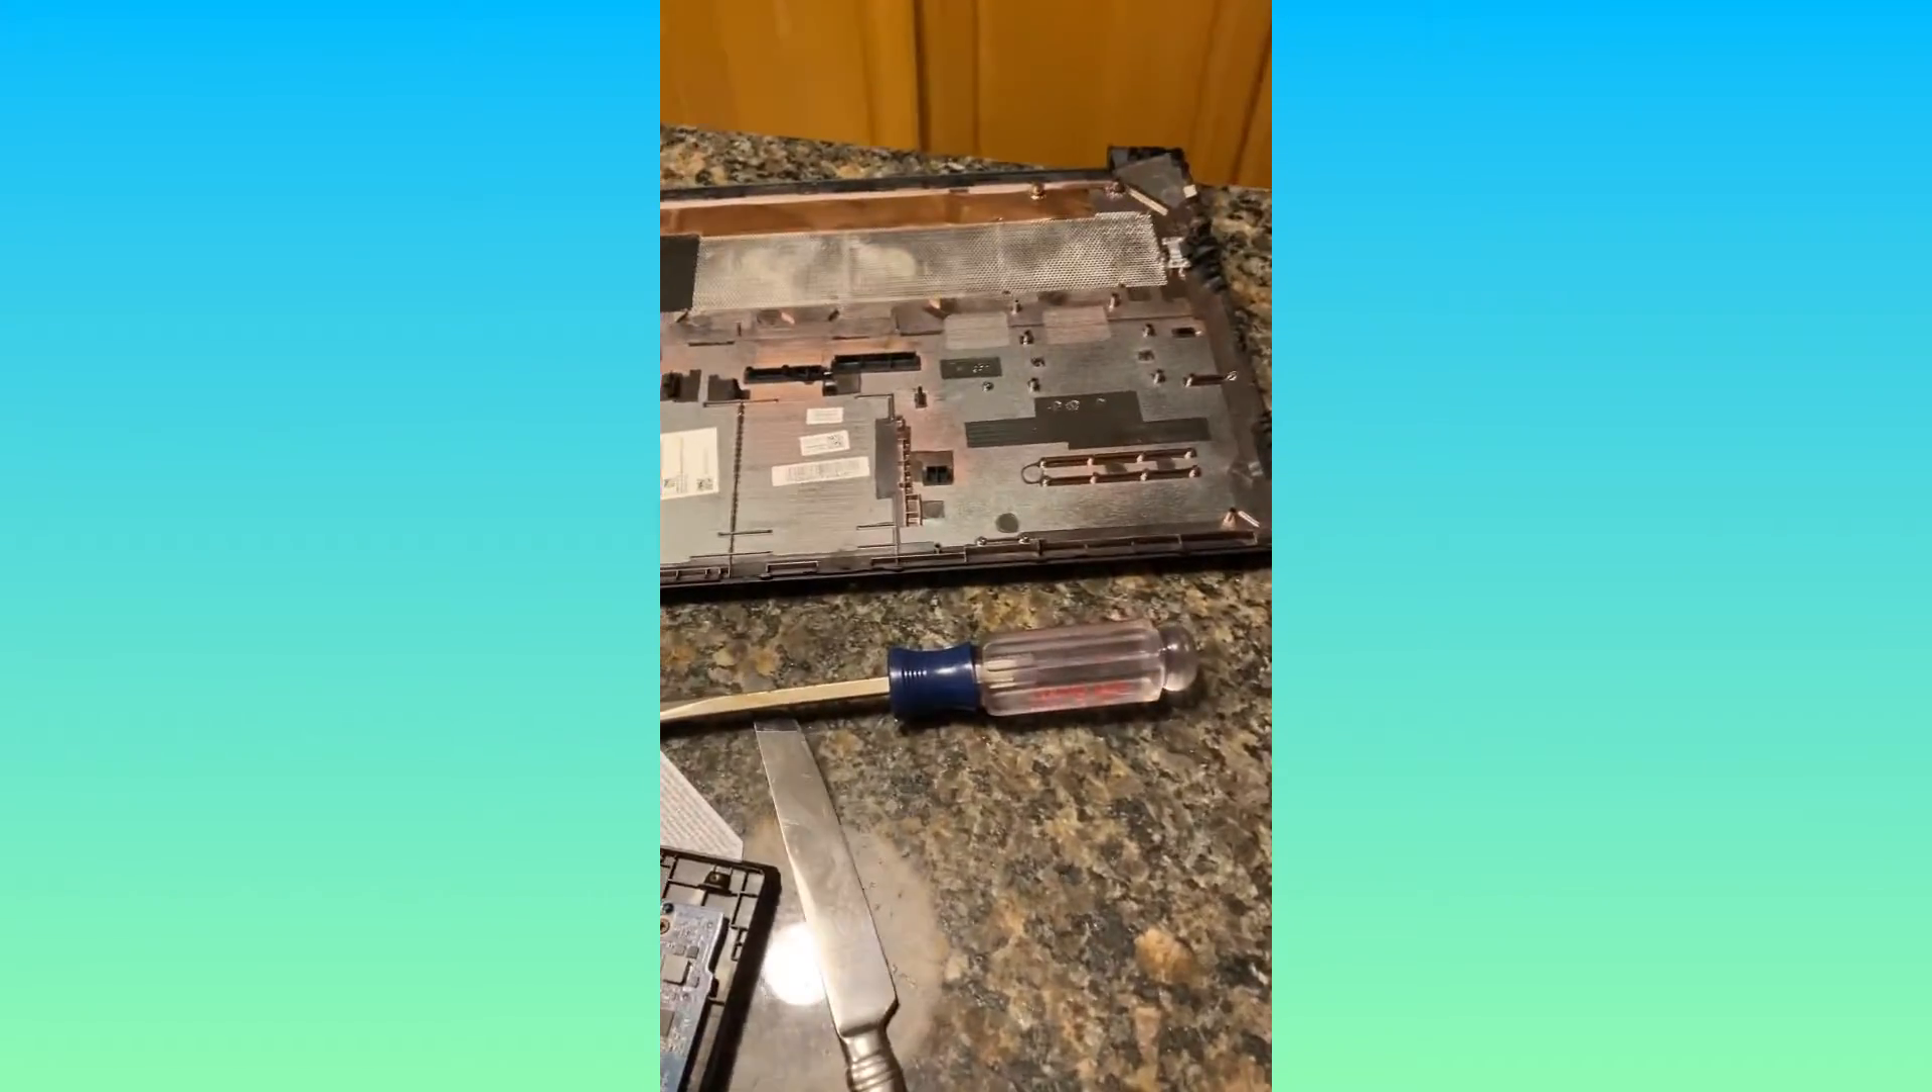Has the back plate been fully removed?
Yes.